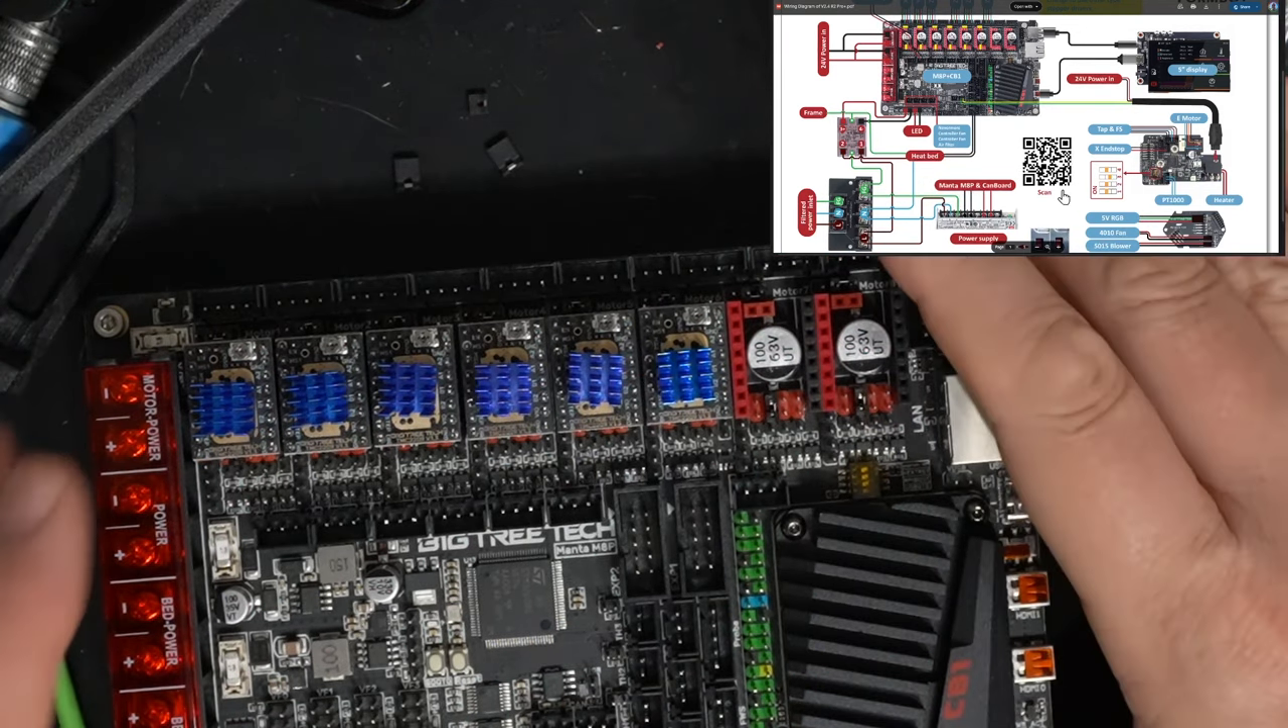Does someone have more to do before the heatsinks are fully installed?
No.